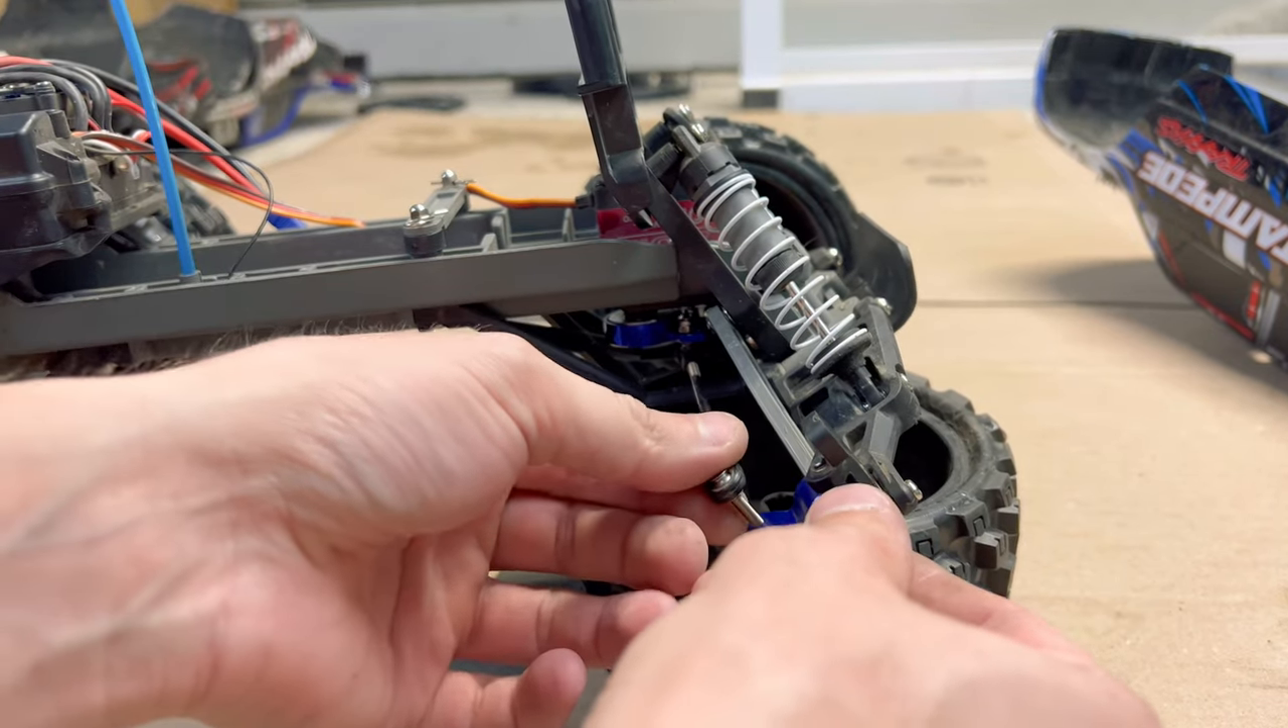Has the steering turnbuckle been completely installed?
No.